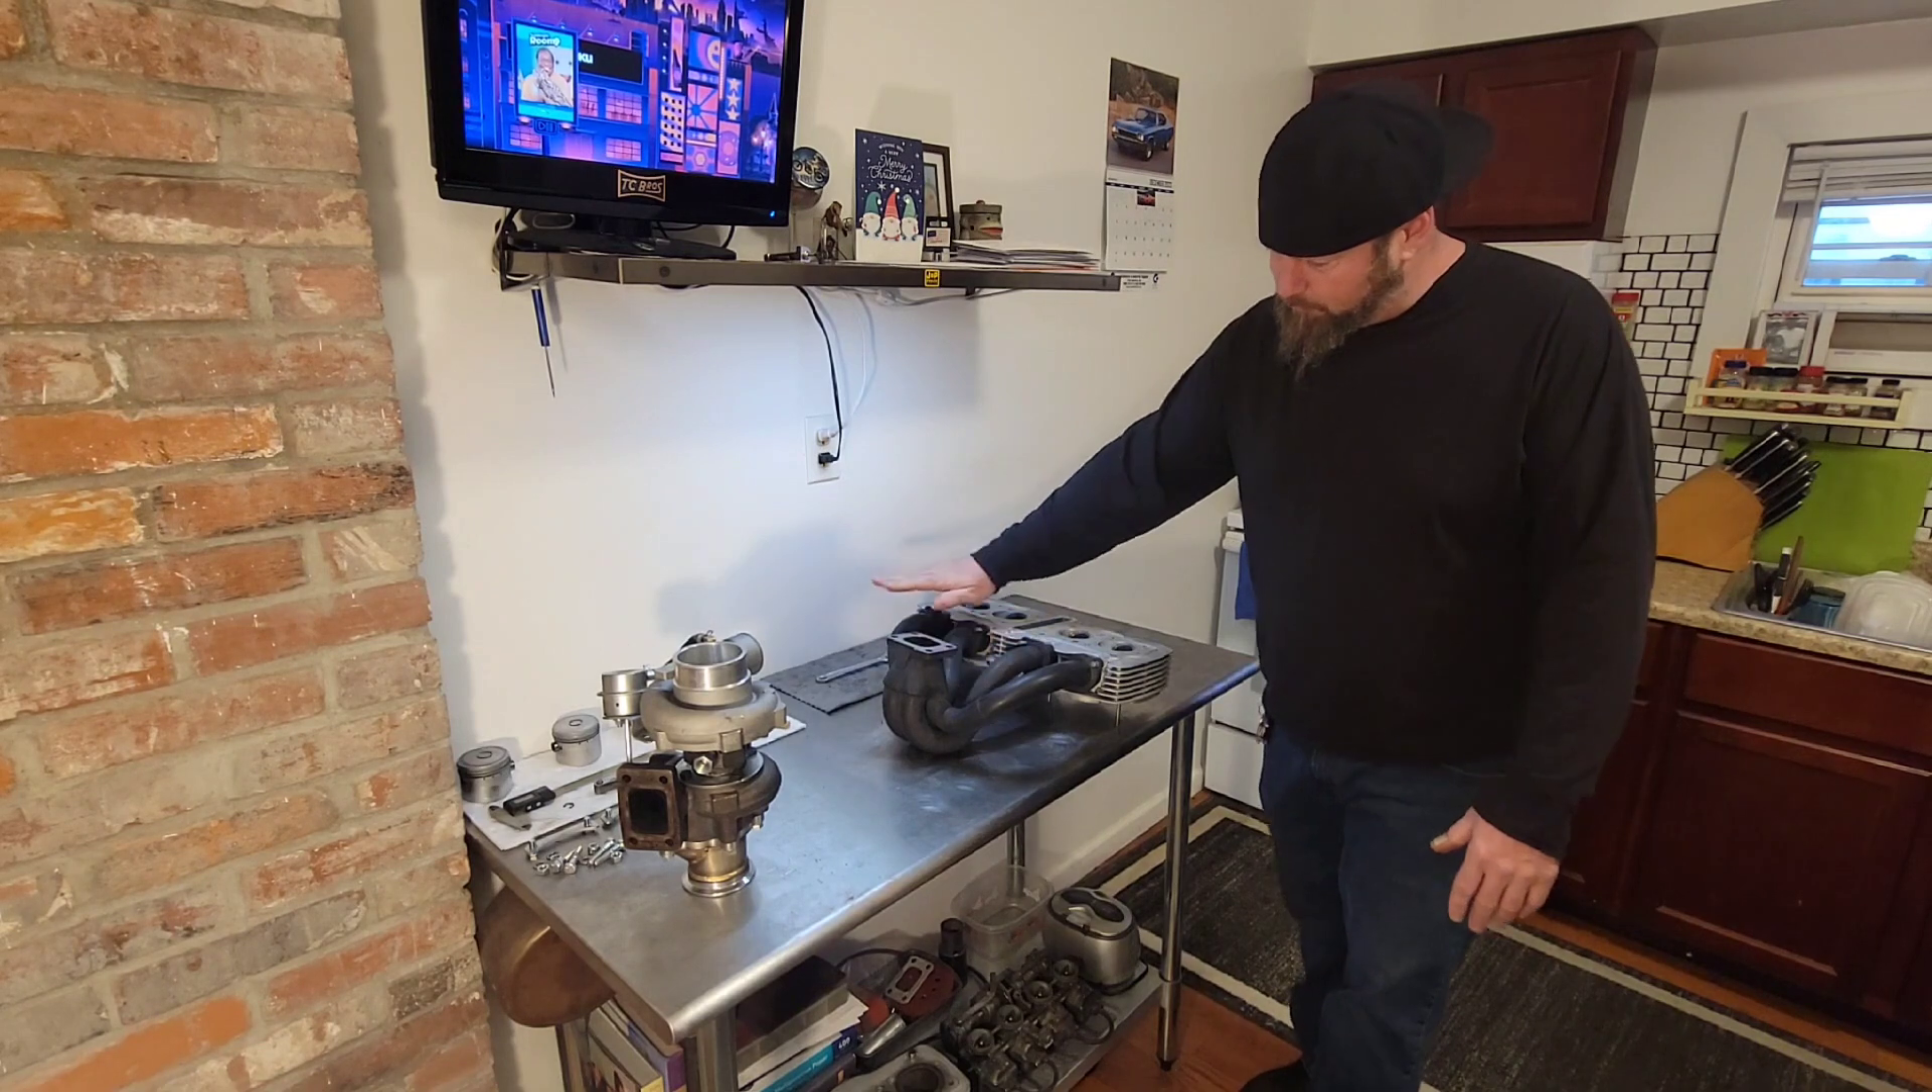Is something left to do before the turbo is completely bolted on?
Yes.